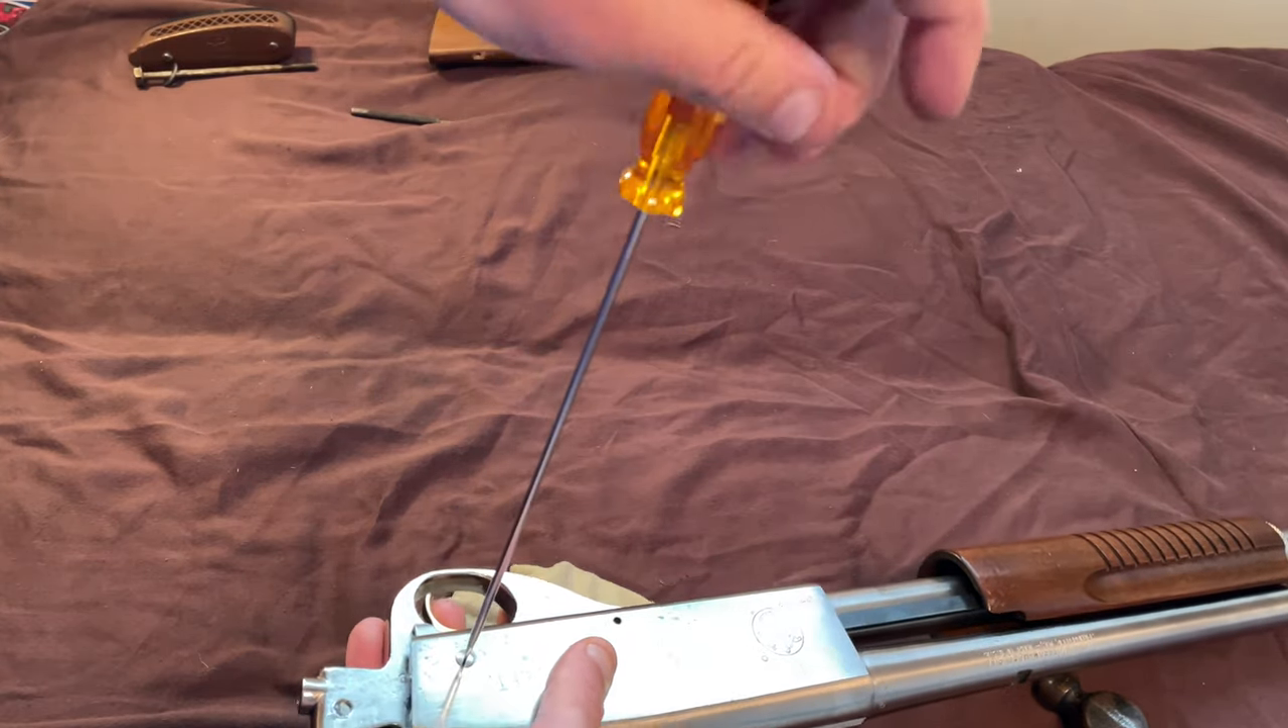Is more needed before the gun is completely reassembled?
Yes.